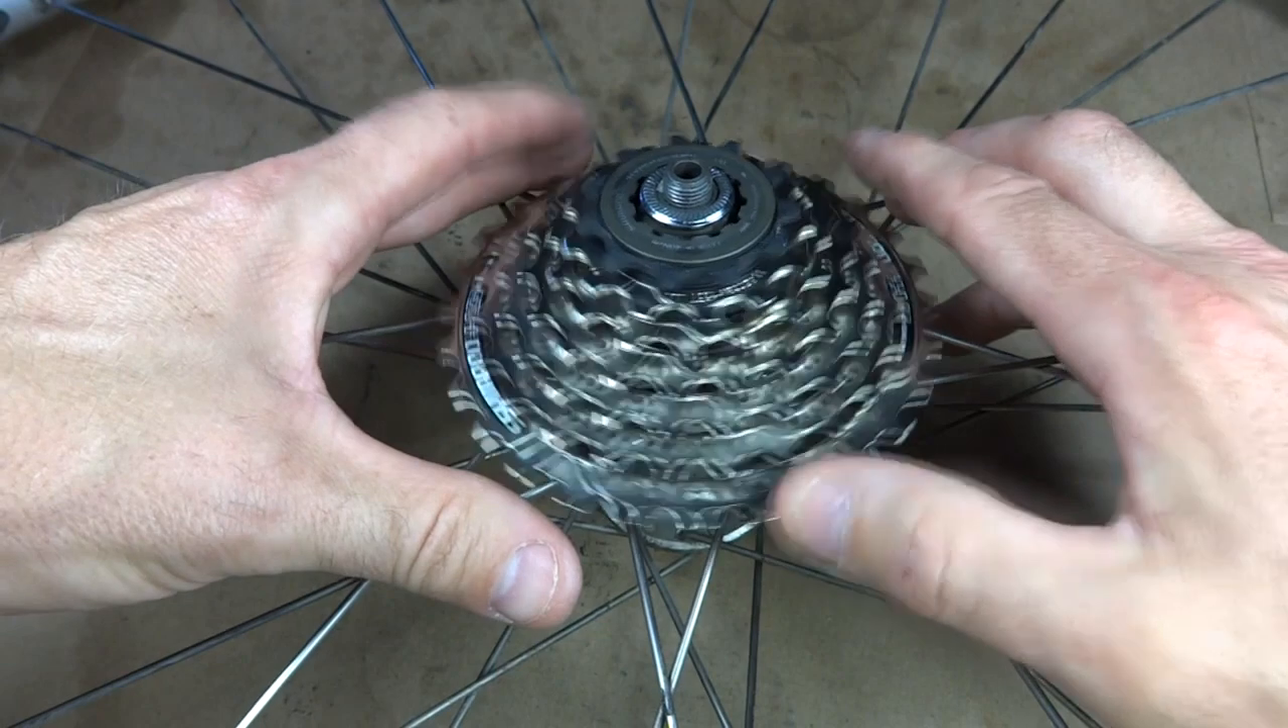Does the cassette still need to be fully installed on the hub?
No.